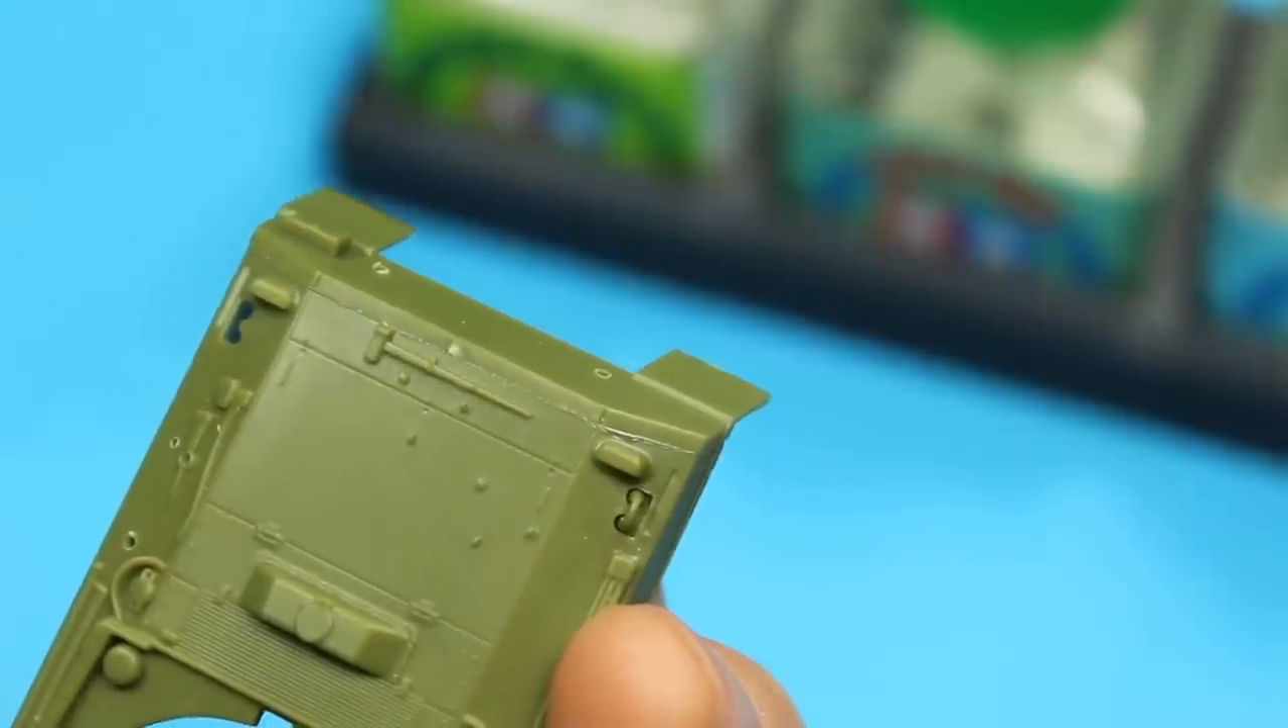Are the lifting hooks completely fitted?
No.